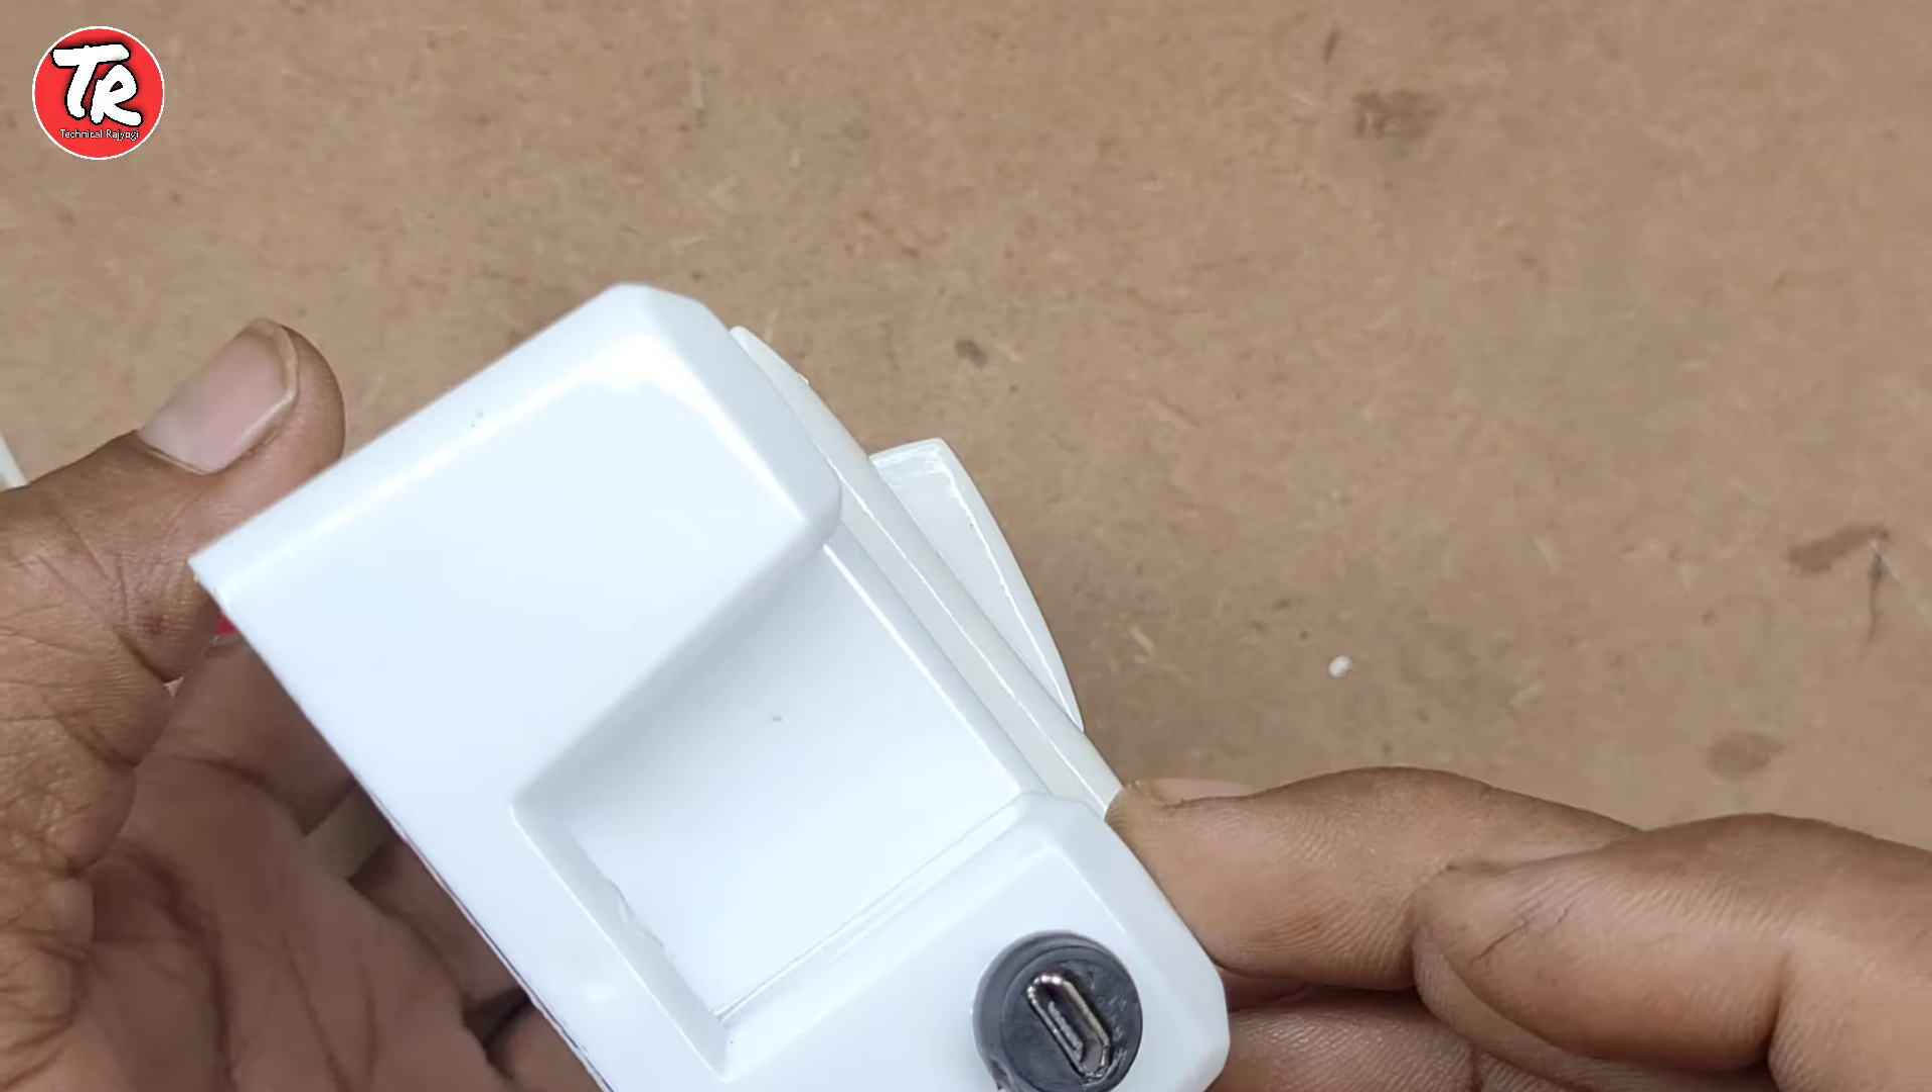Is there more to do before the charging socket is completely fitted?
No.